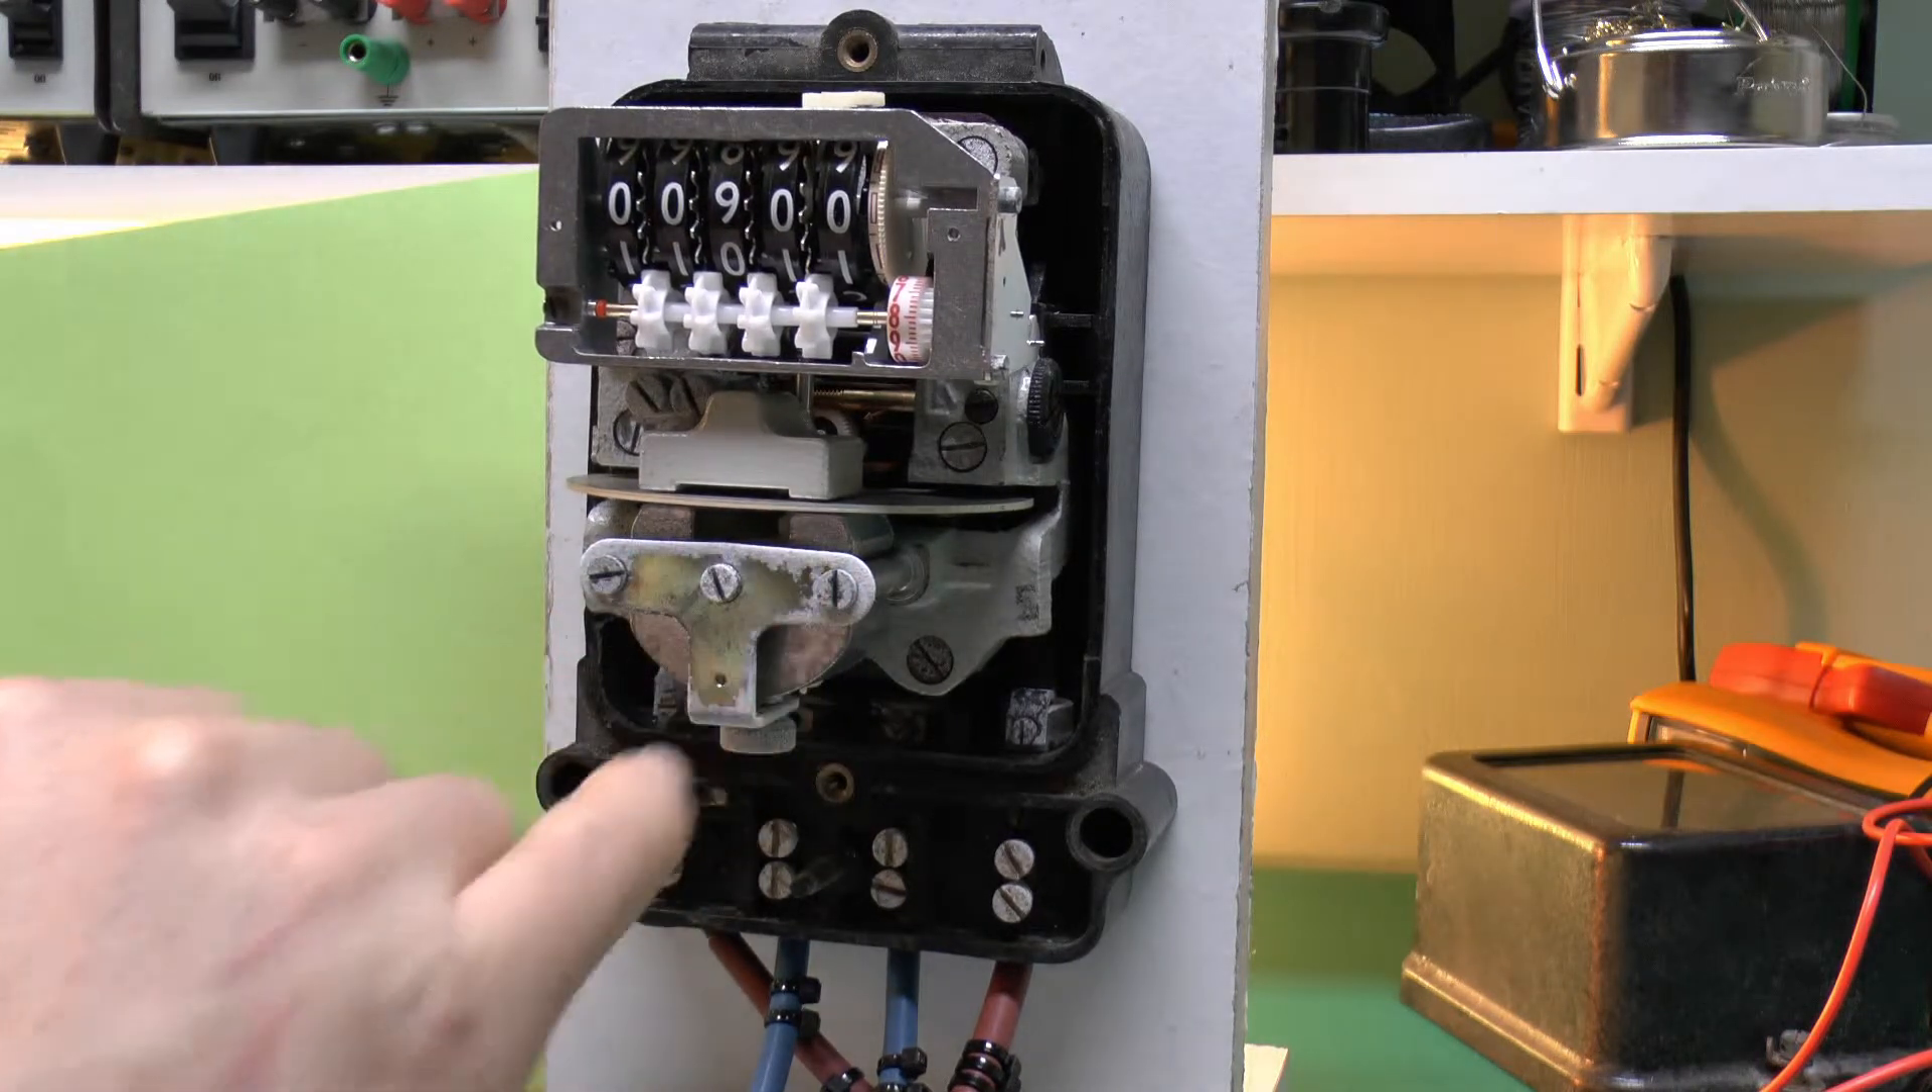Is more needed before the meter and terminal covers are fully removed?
No.